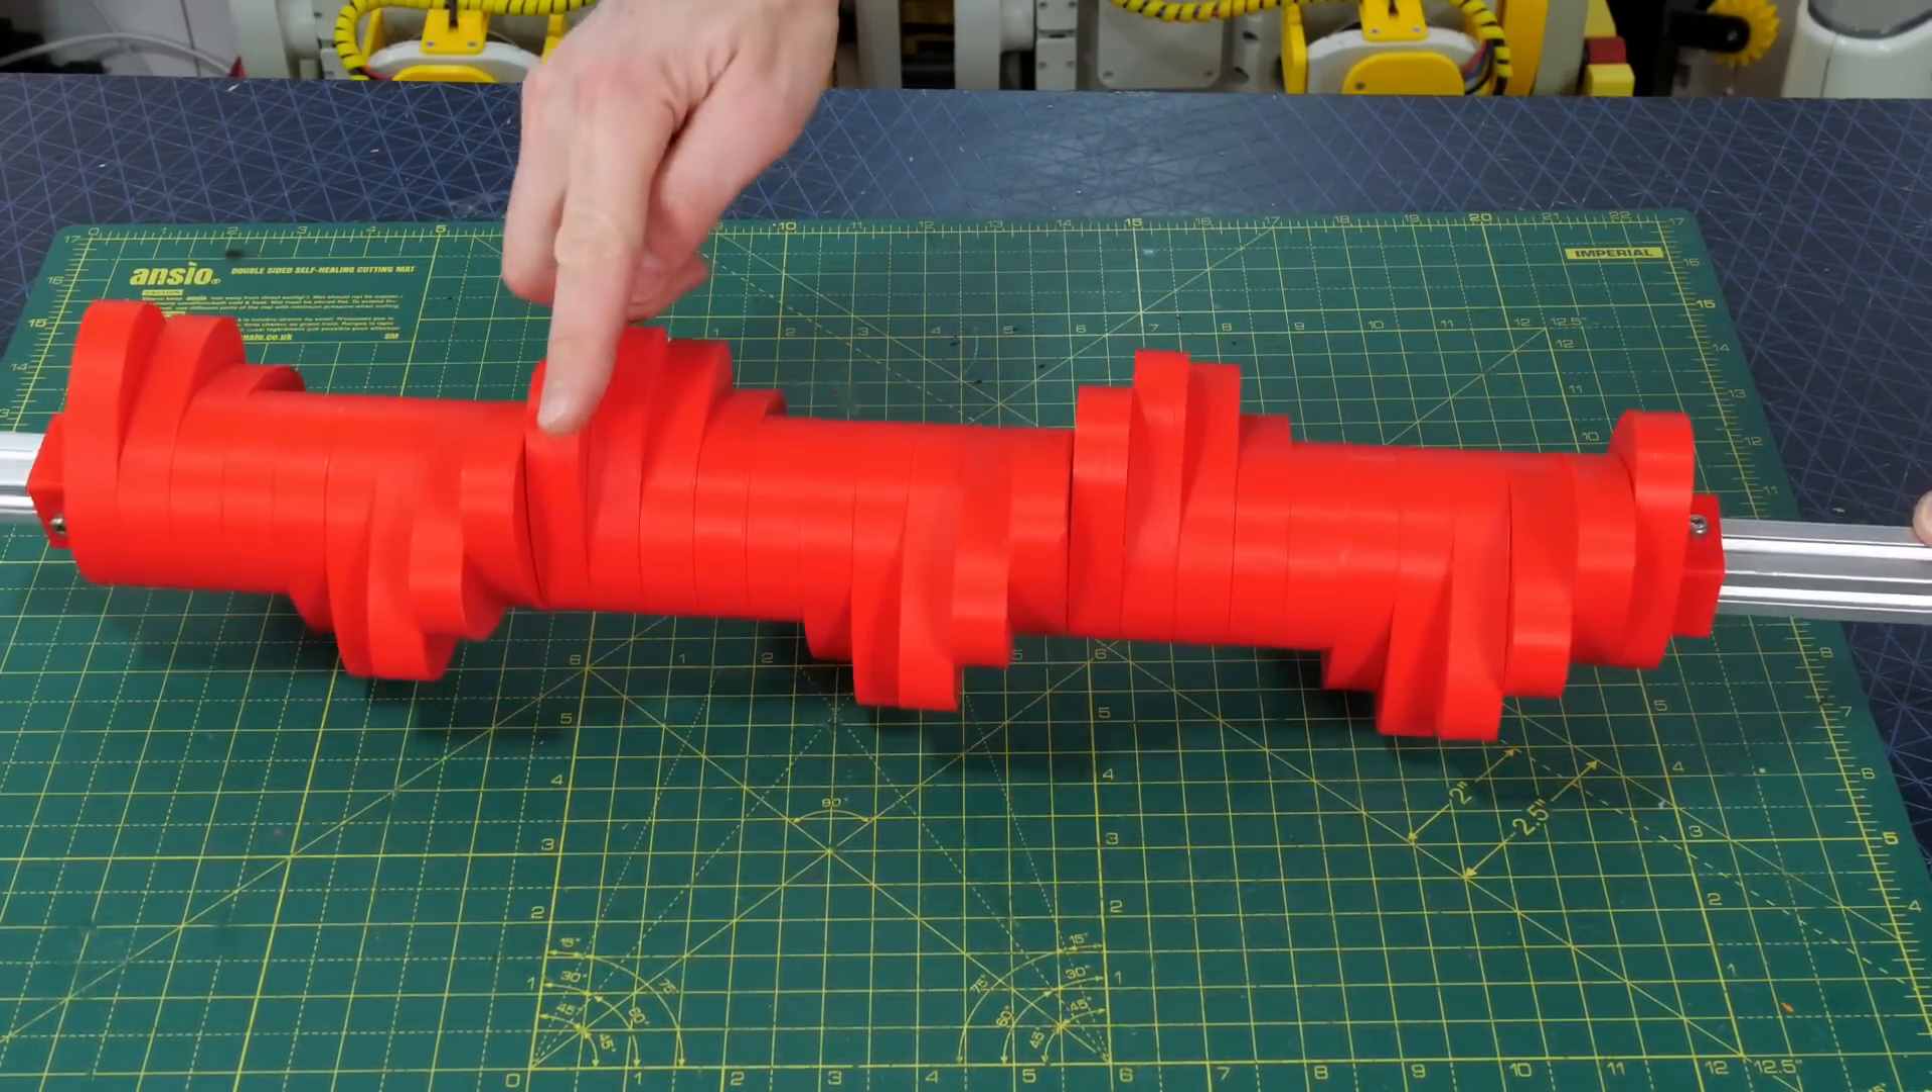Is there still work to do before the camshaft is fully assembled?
No.